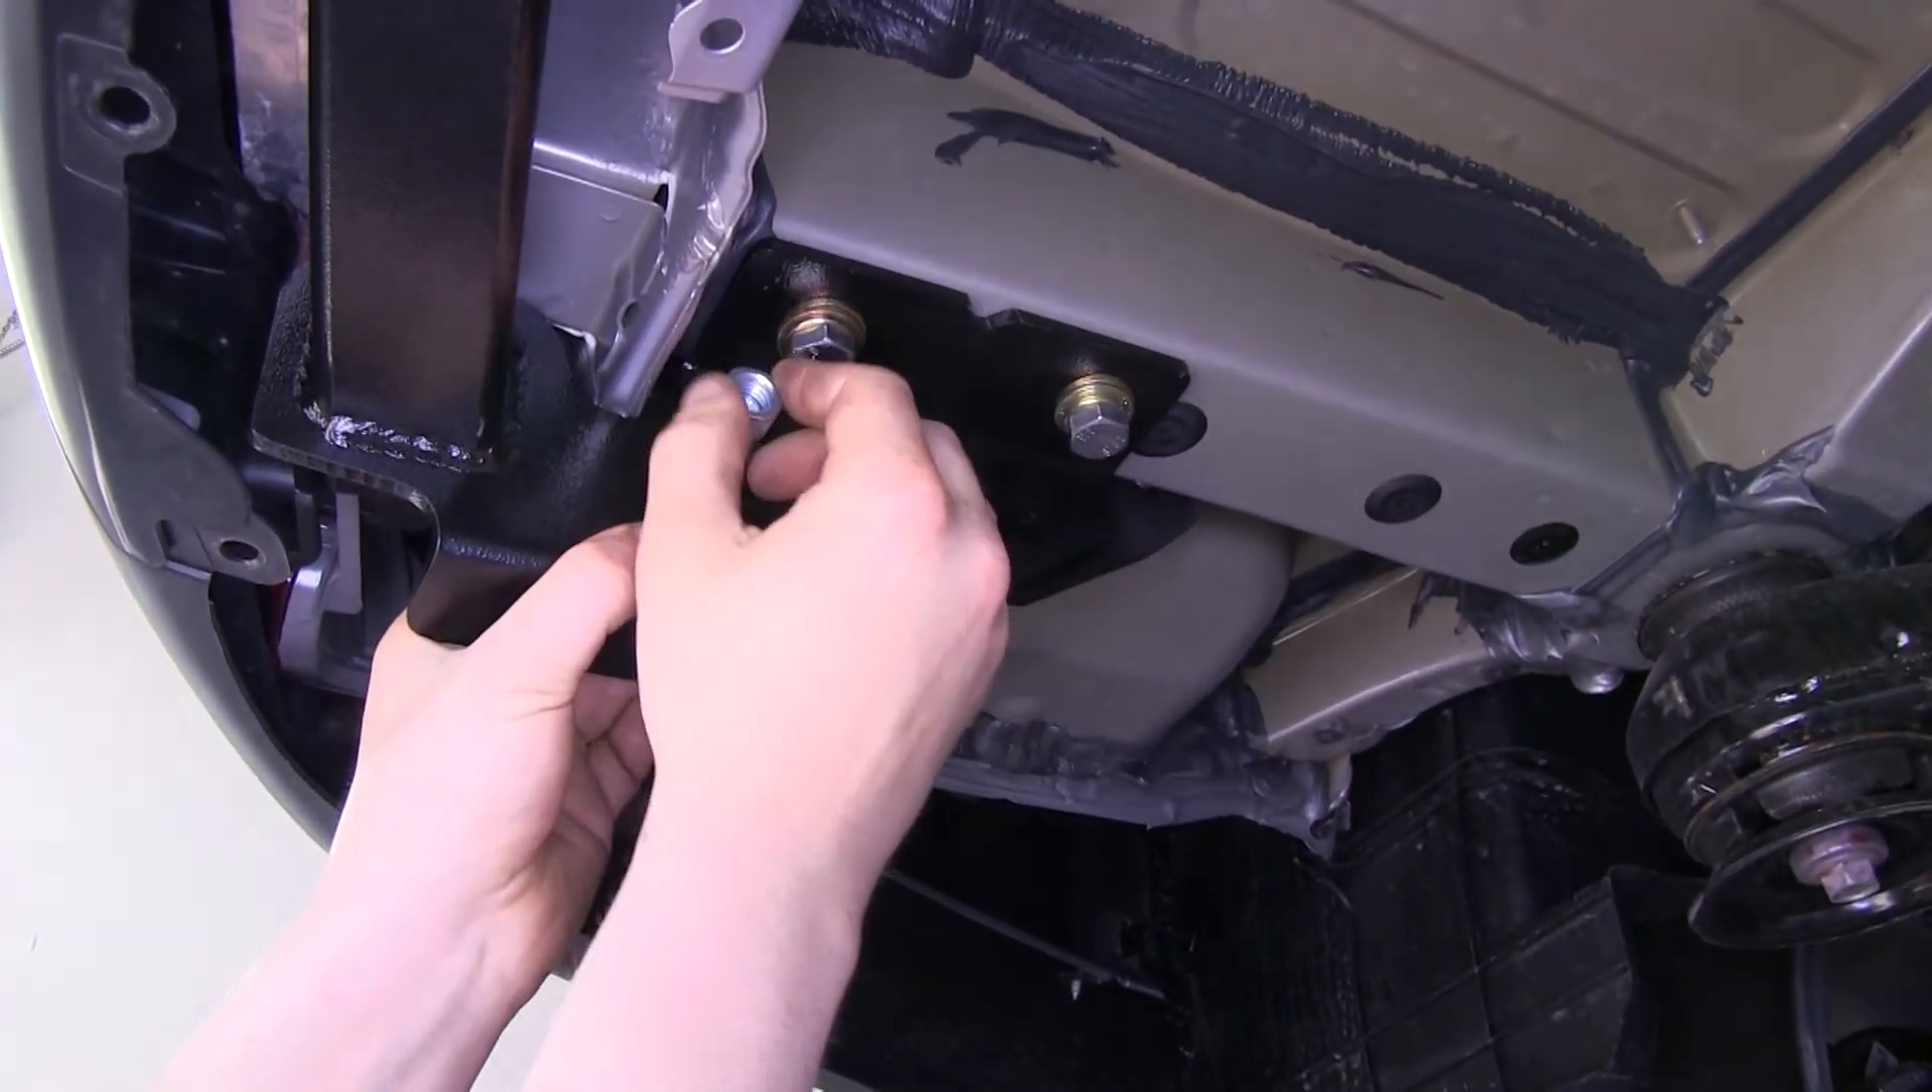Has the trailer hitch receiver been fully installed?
No.